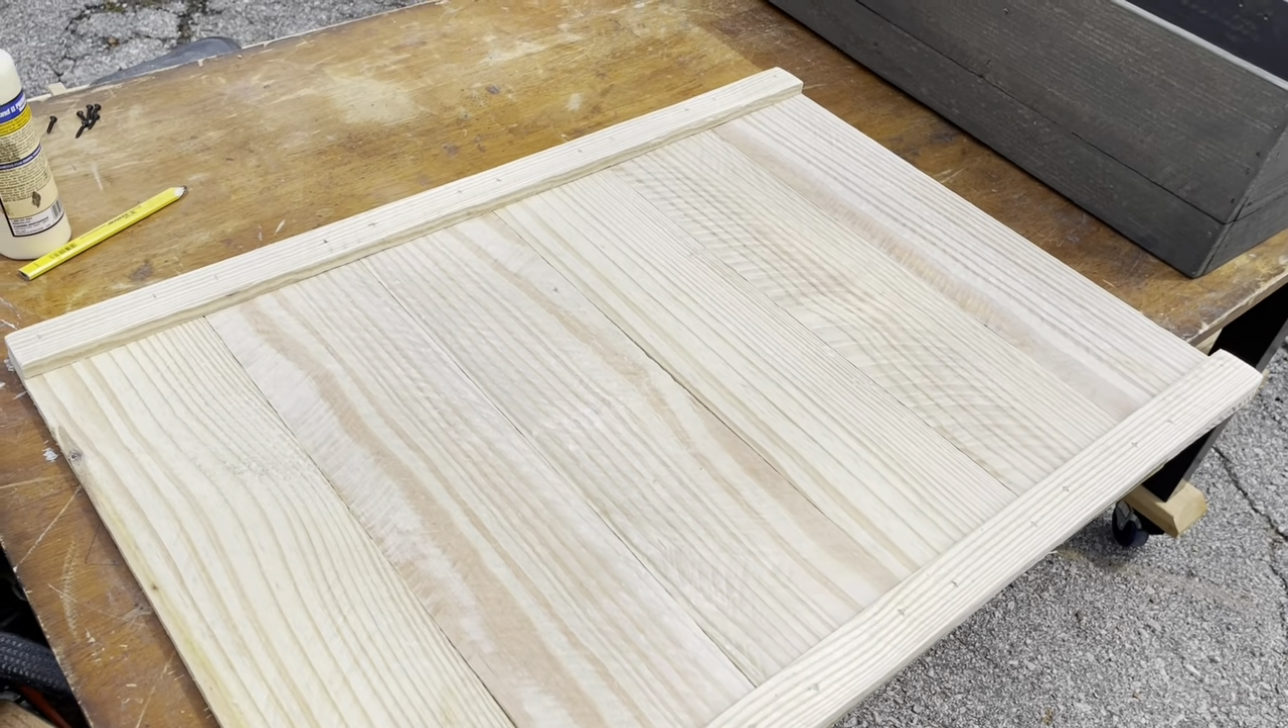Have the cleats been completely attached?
Yes.